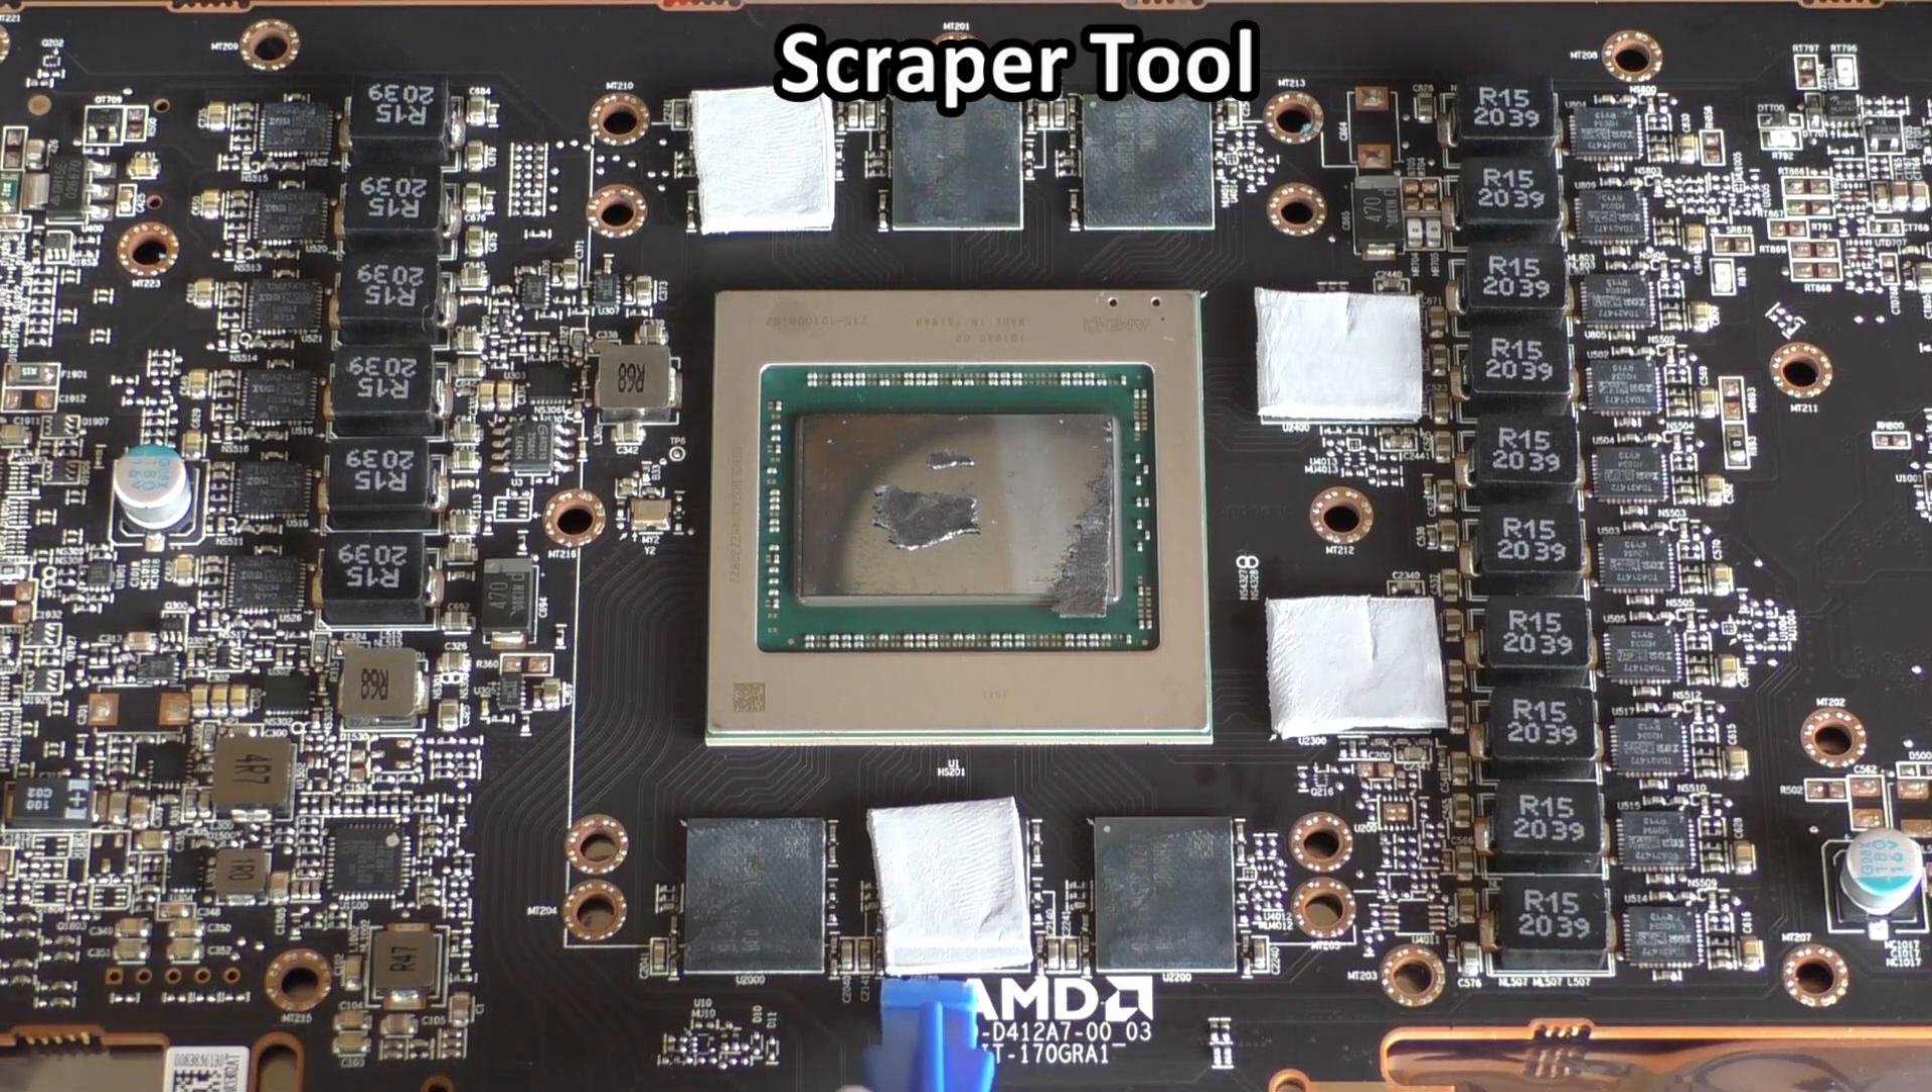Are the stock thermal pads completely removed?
No.